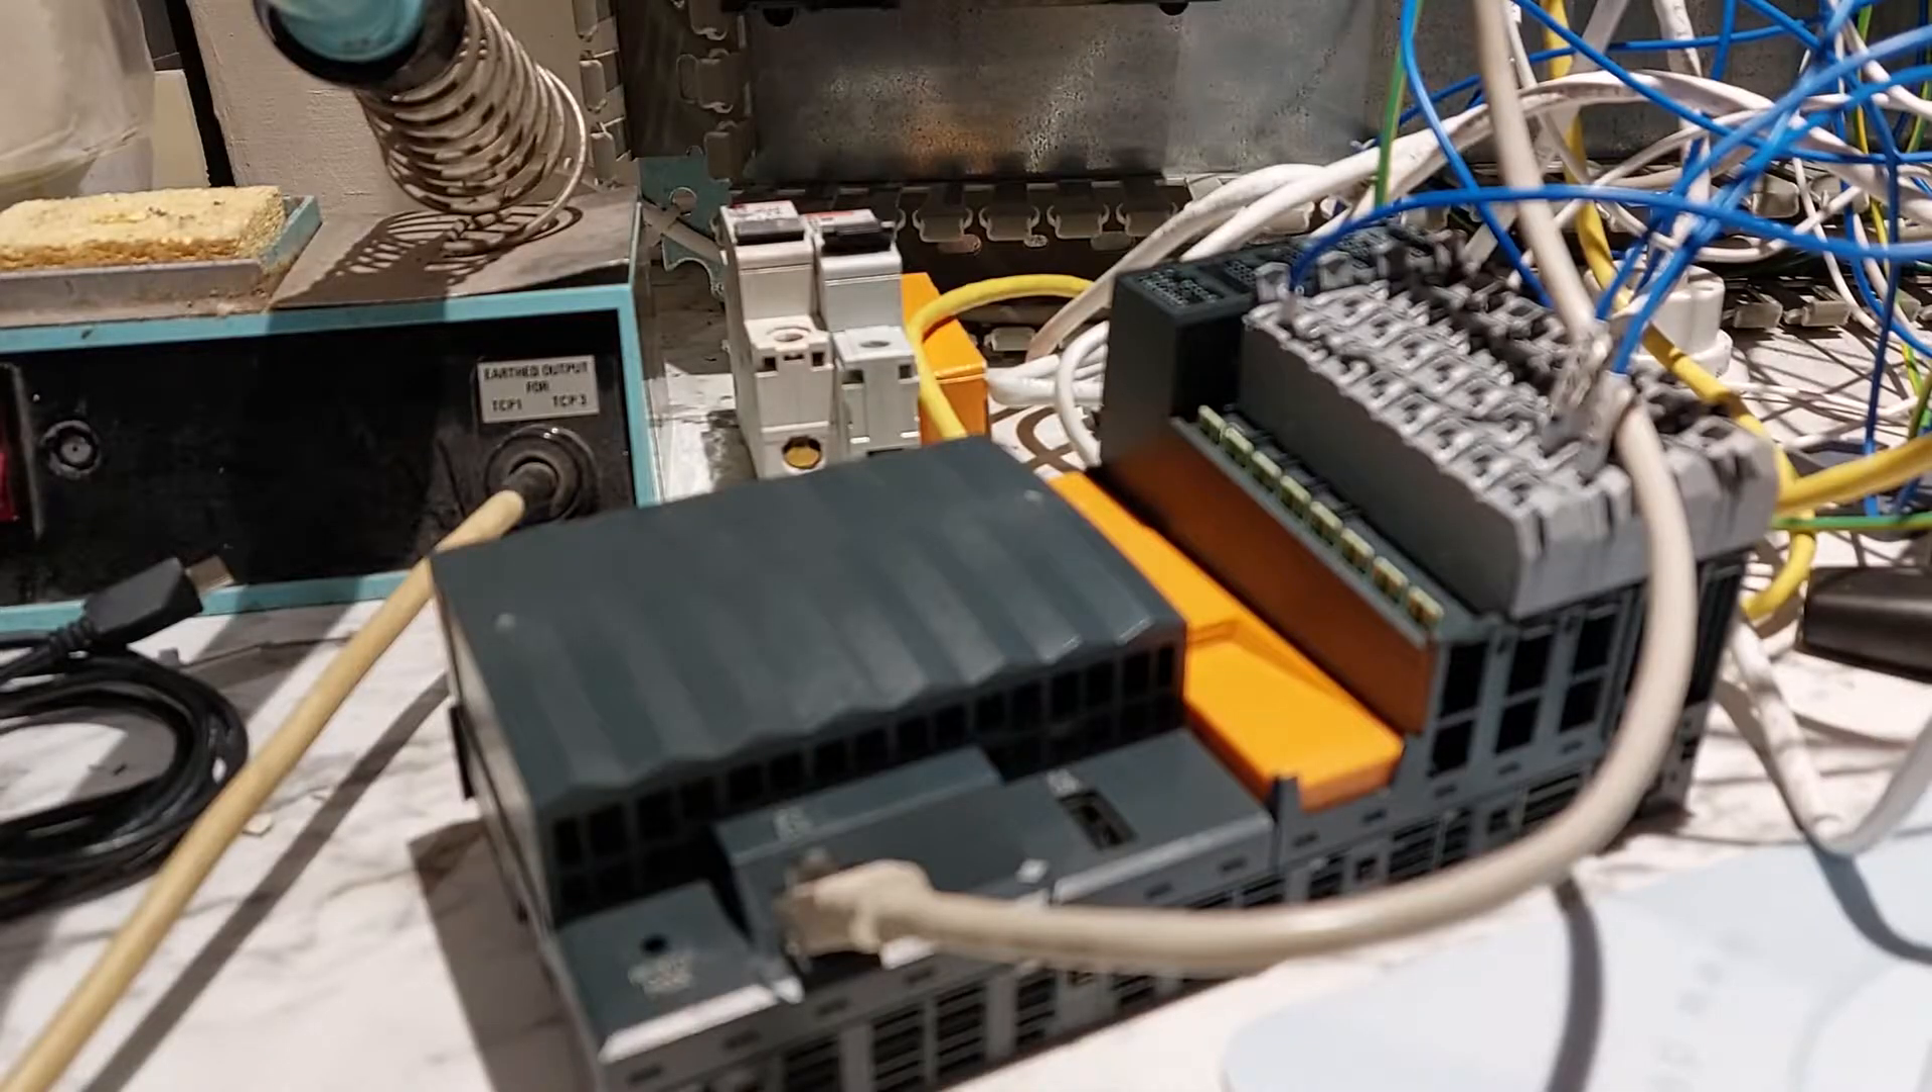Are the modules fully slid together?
Yes.